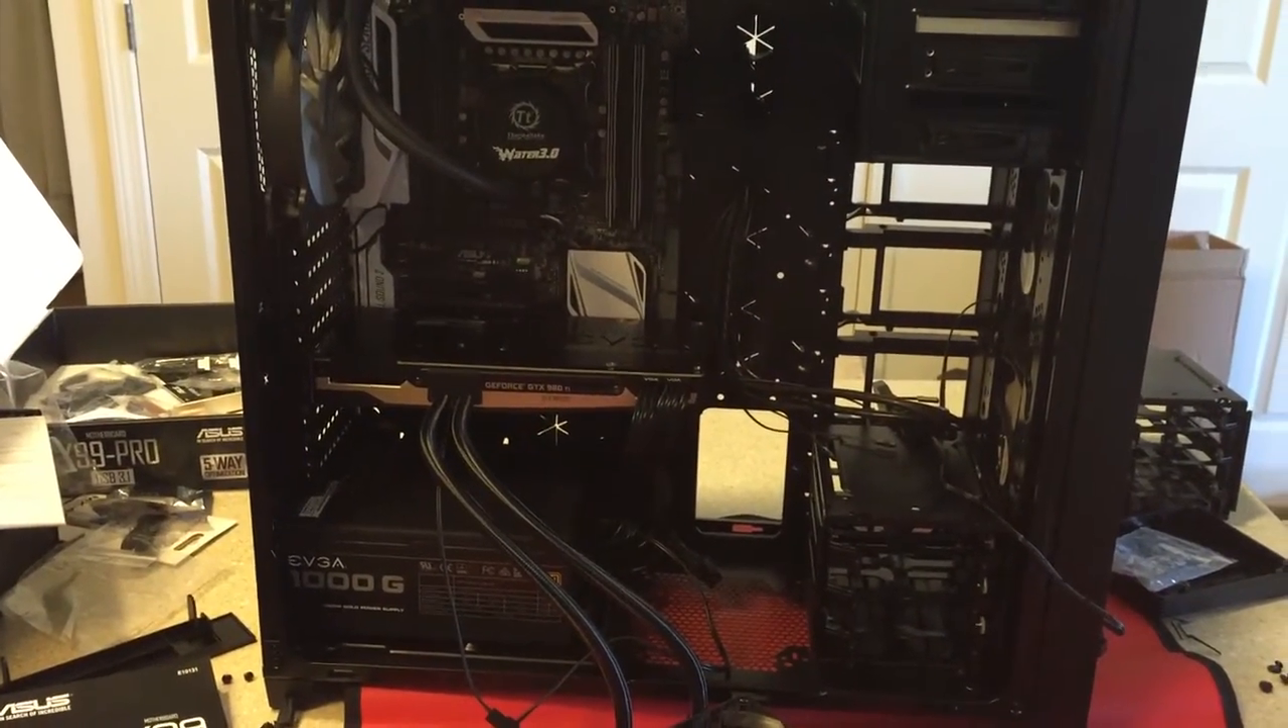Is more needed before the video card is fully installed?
No.